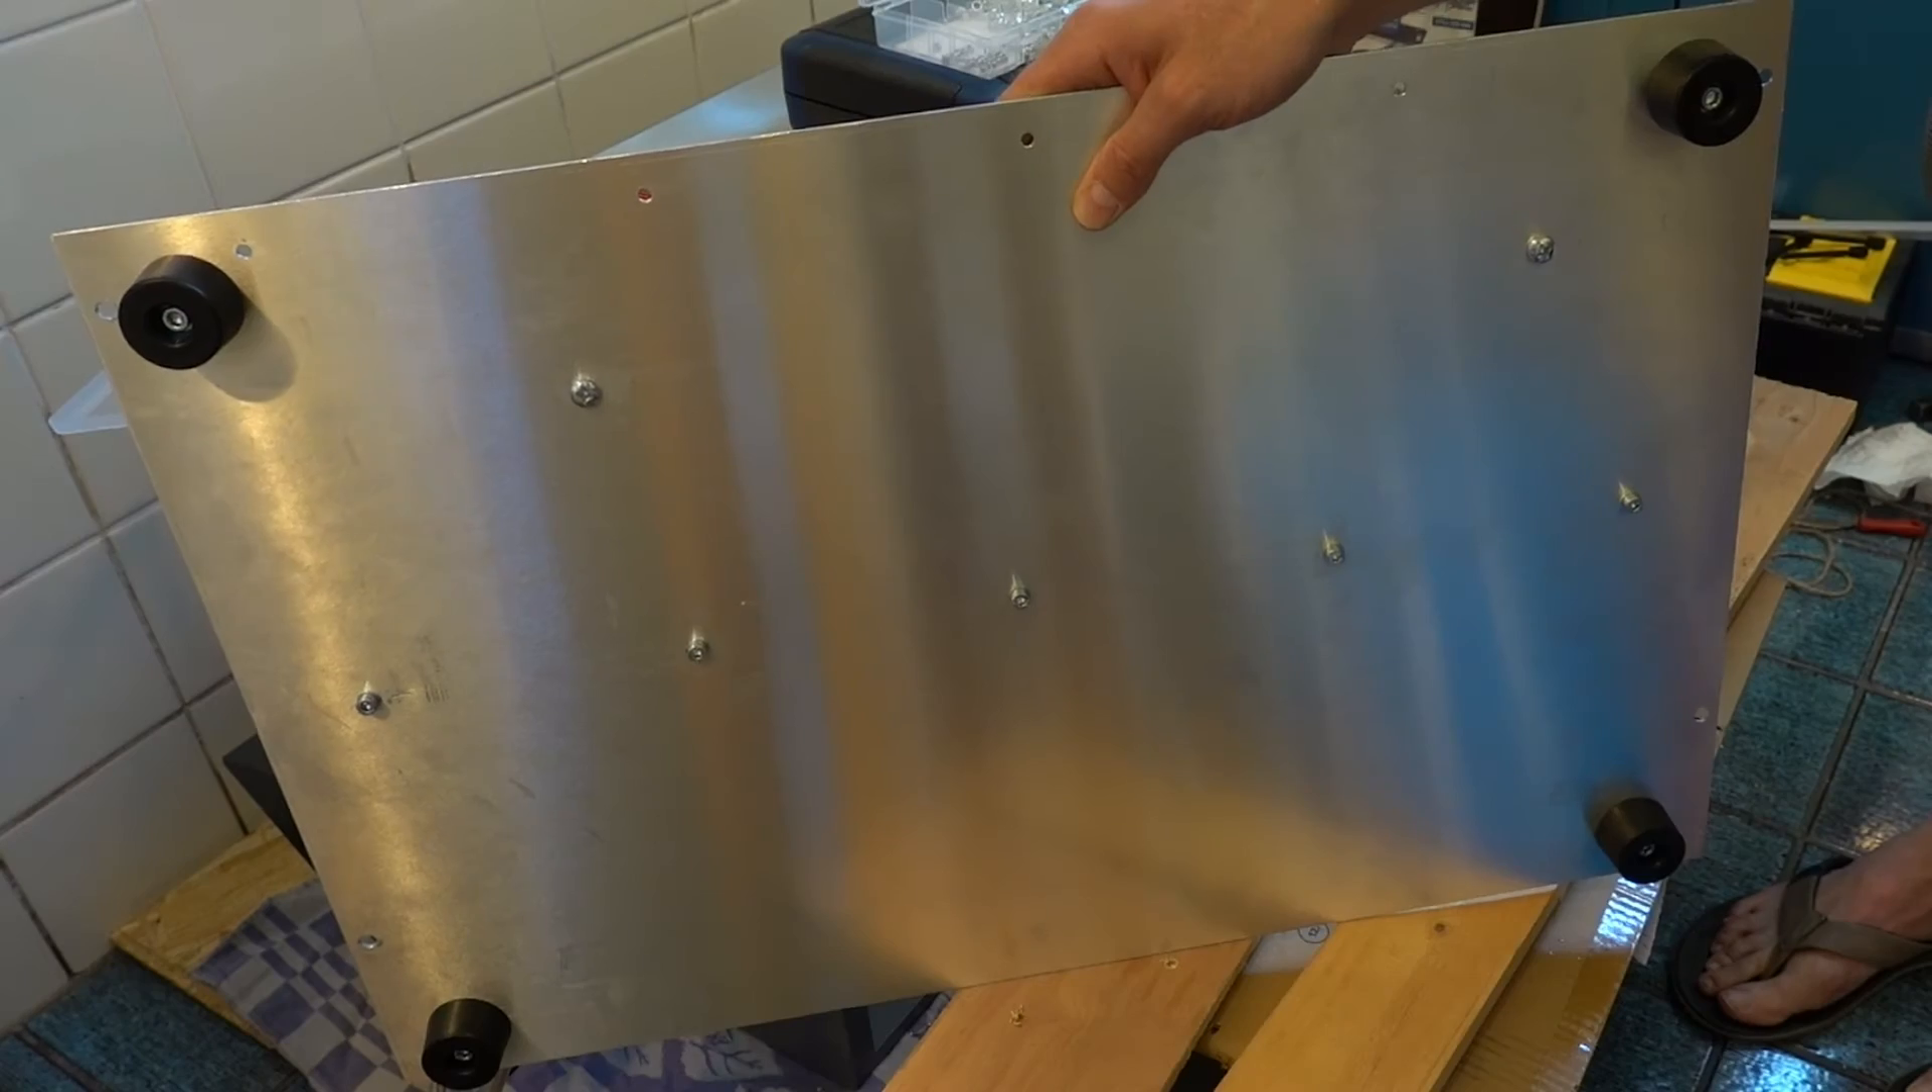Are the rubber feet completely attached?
Yes.